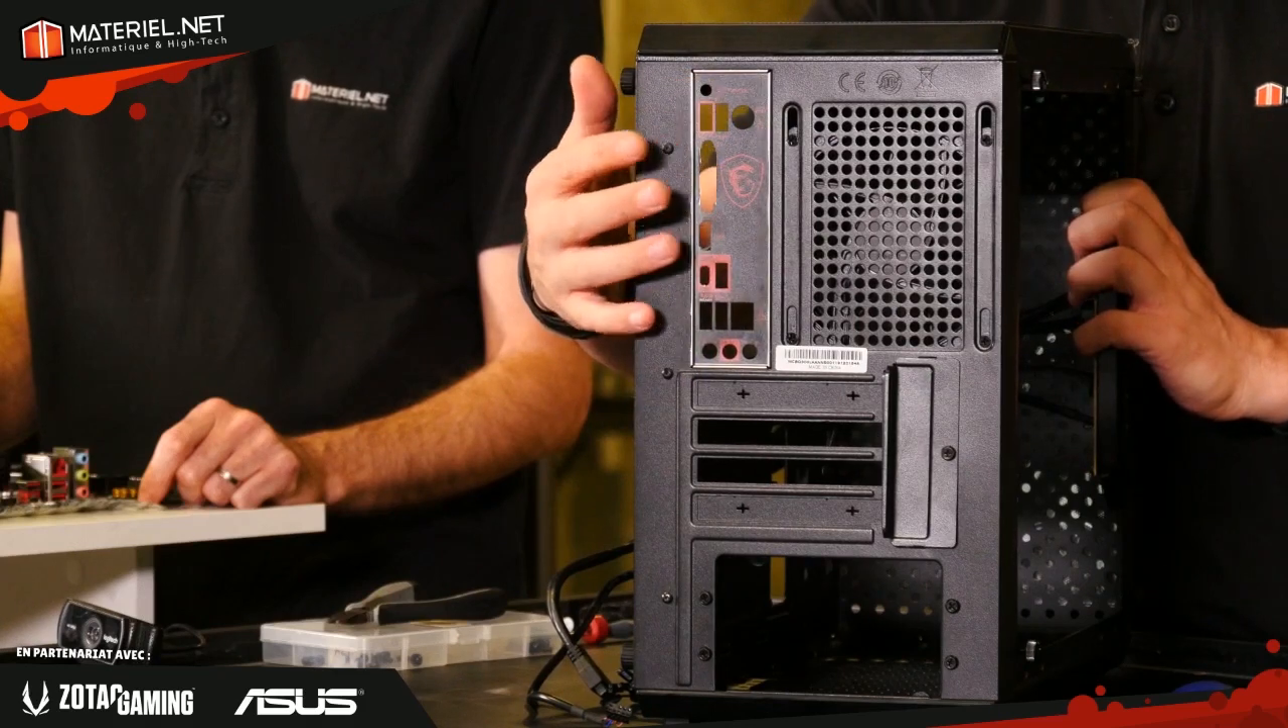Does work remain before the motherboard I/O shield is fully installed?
No.